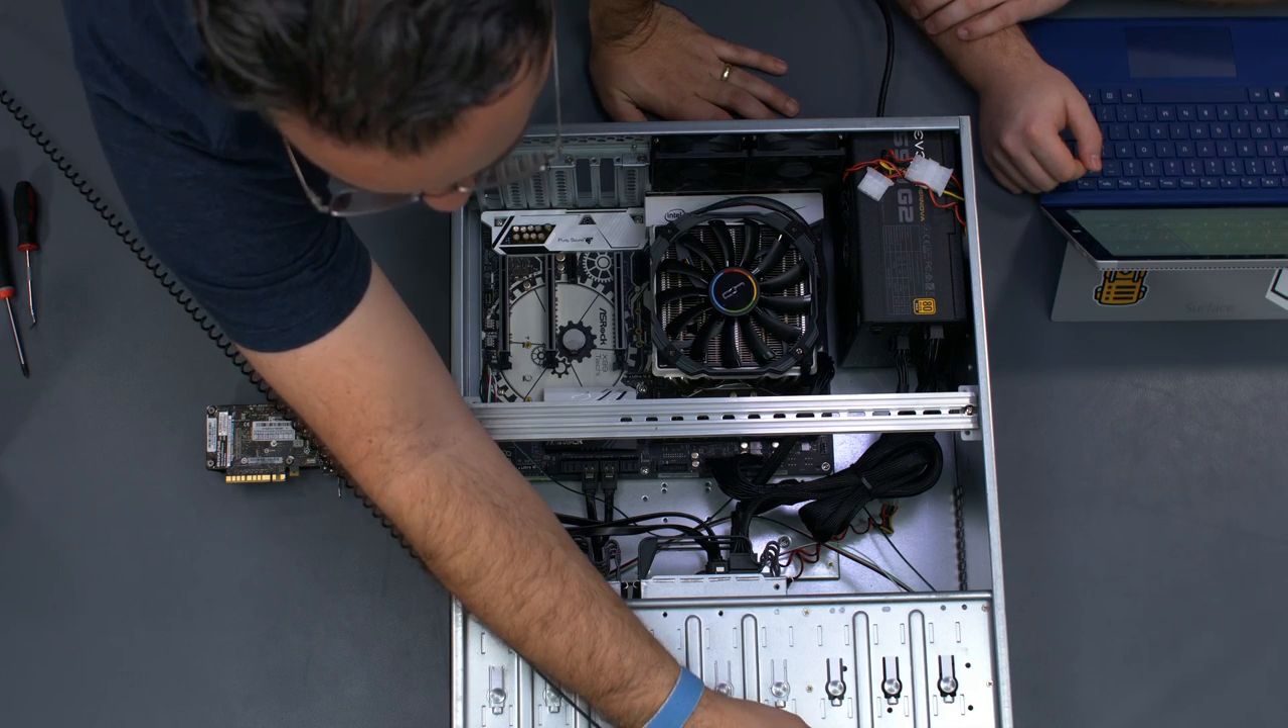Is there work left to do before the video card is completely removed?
No.